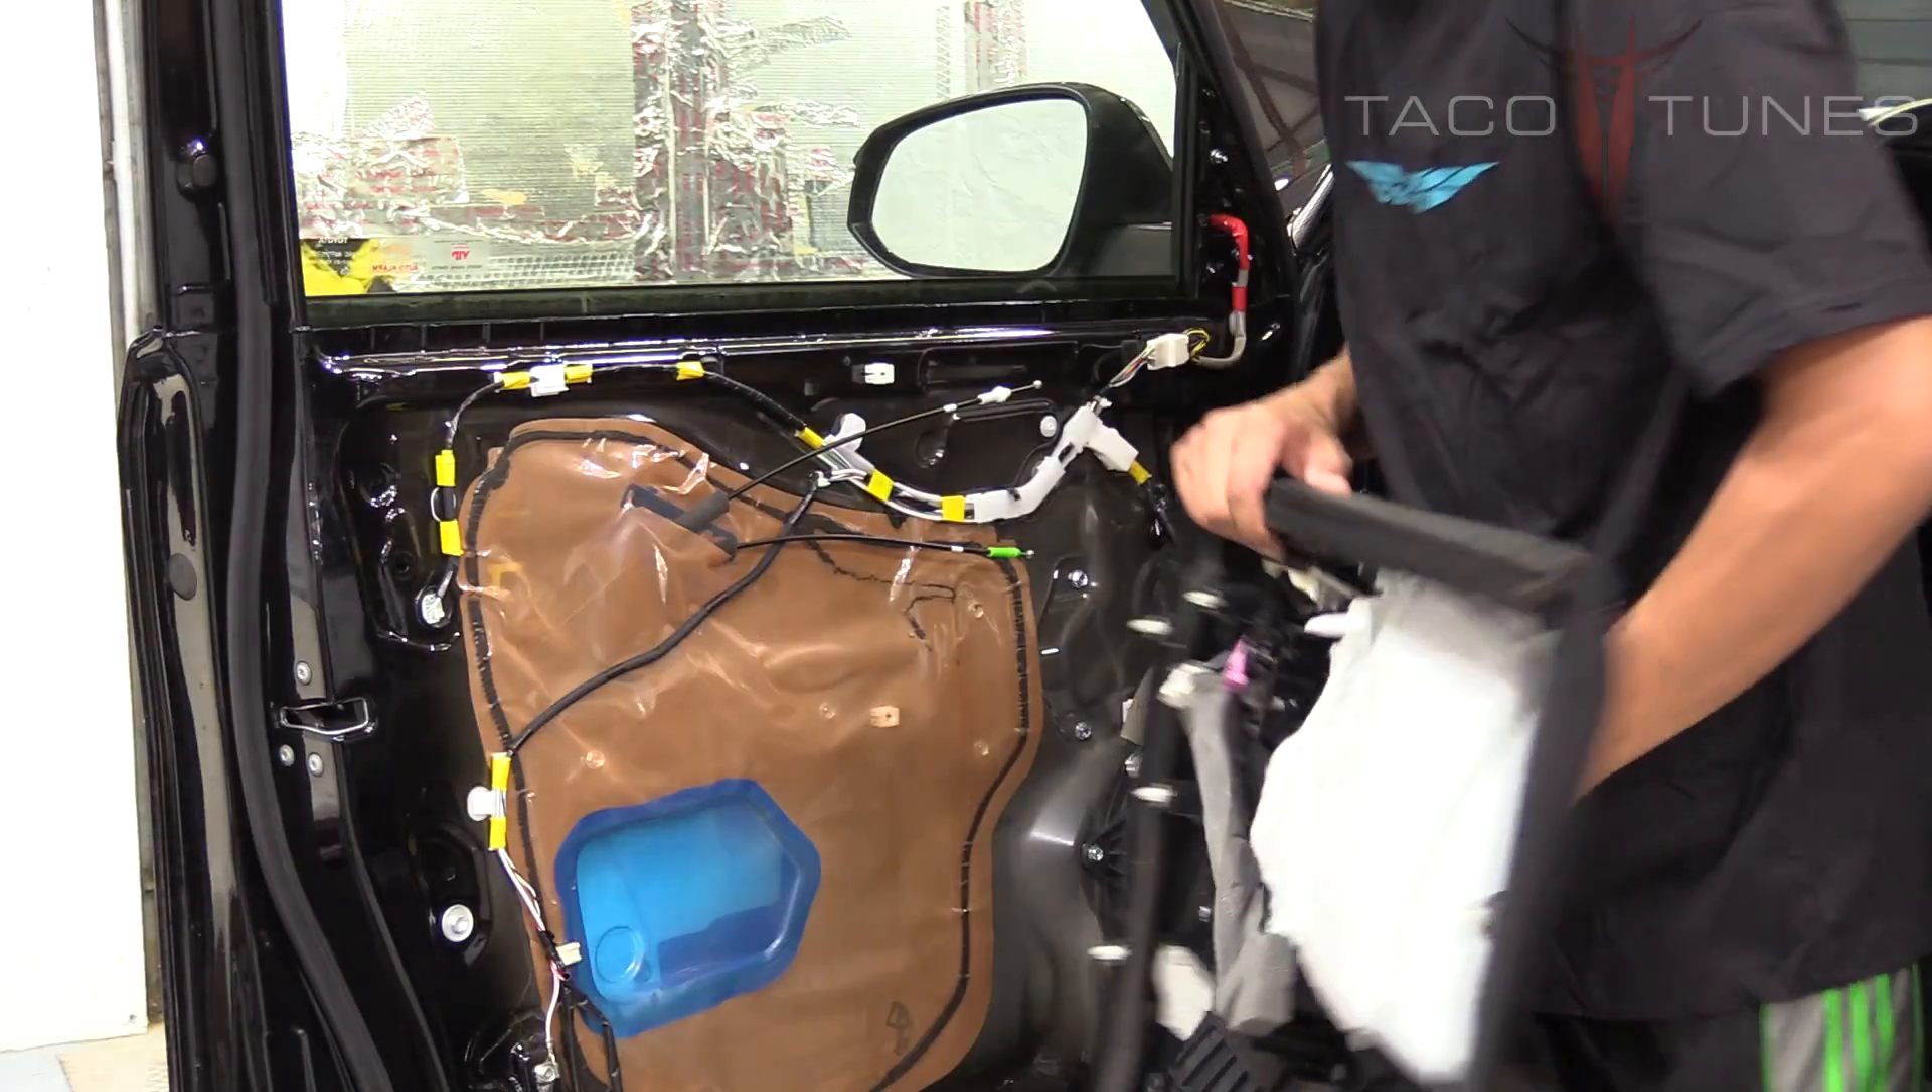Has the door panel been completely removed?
Yes.